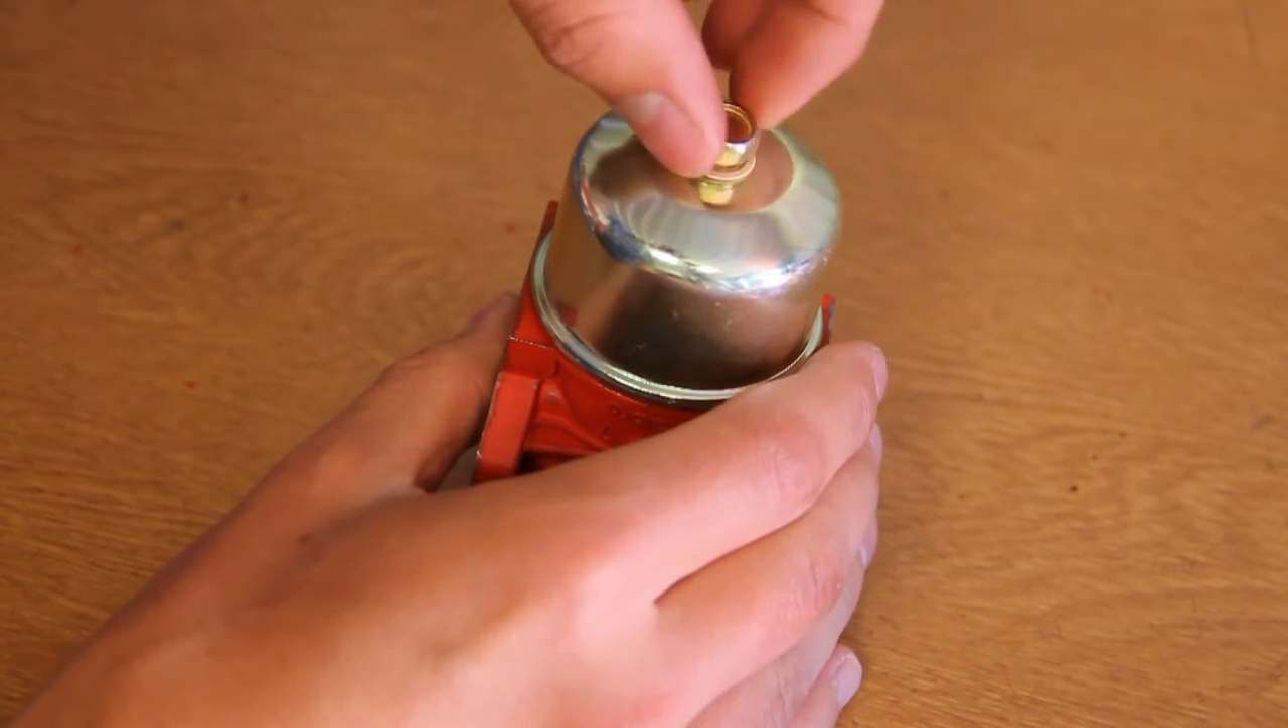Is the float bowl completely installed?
No.